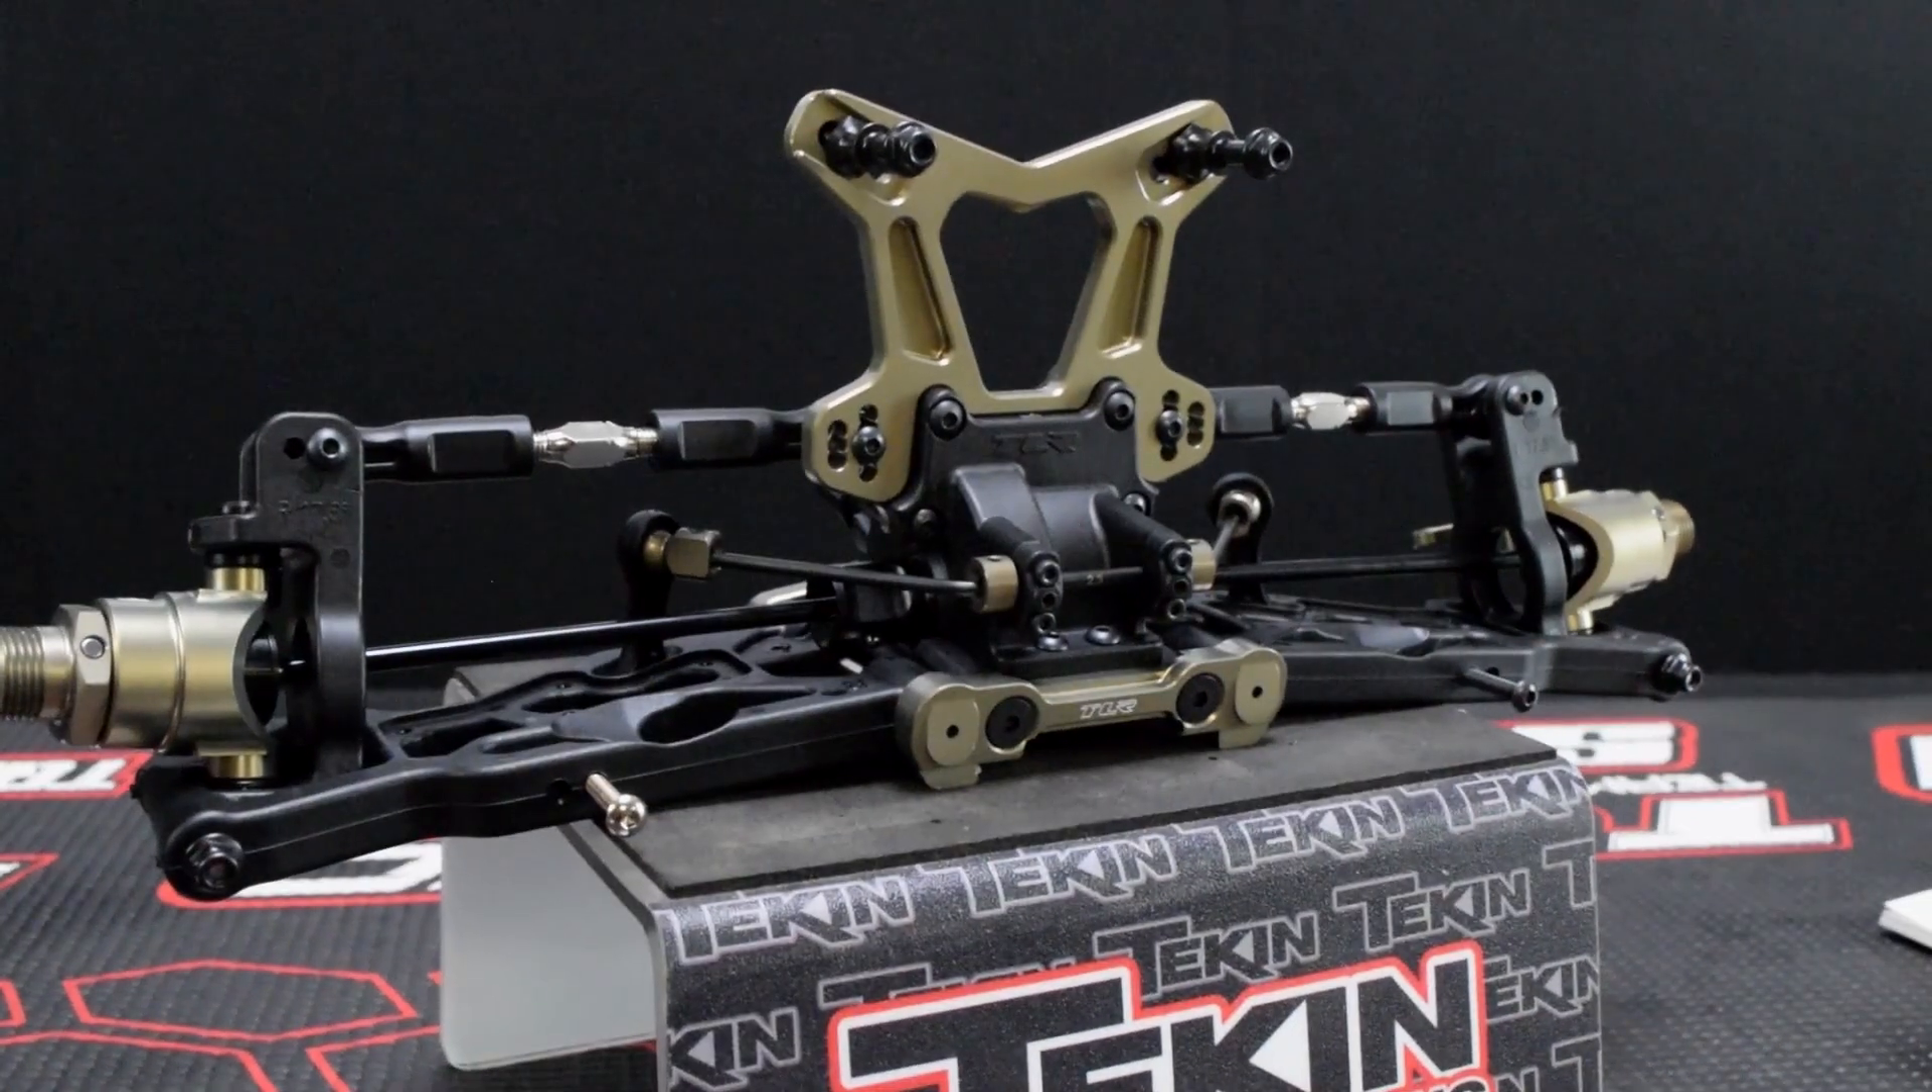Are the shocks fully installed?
No.